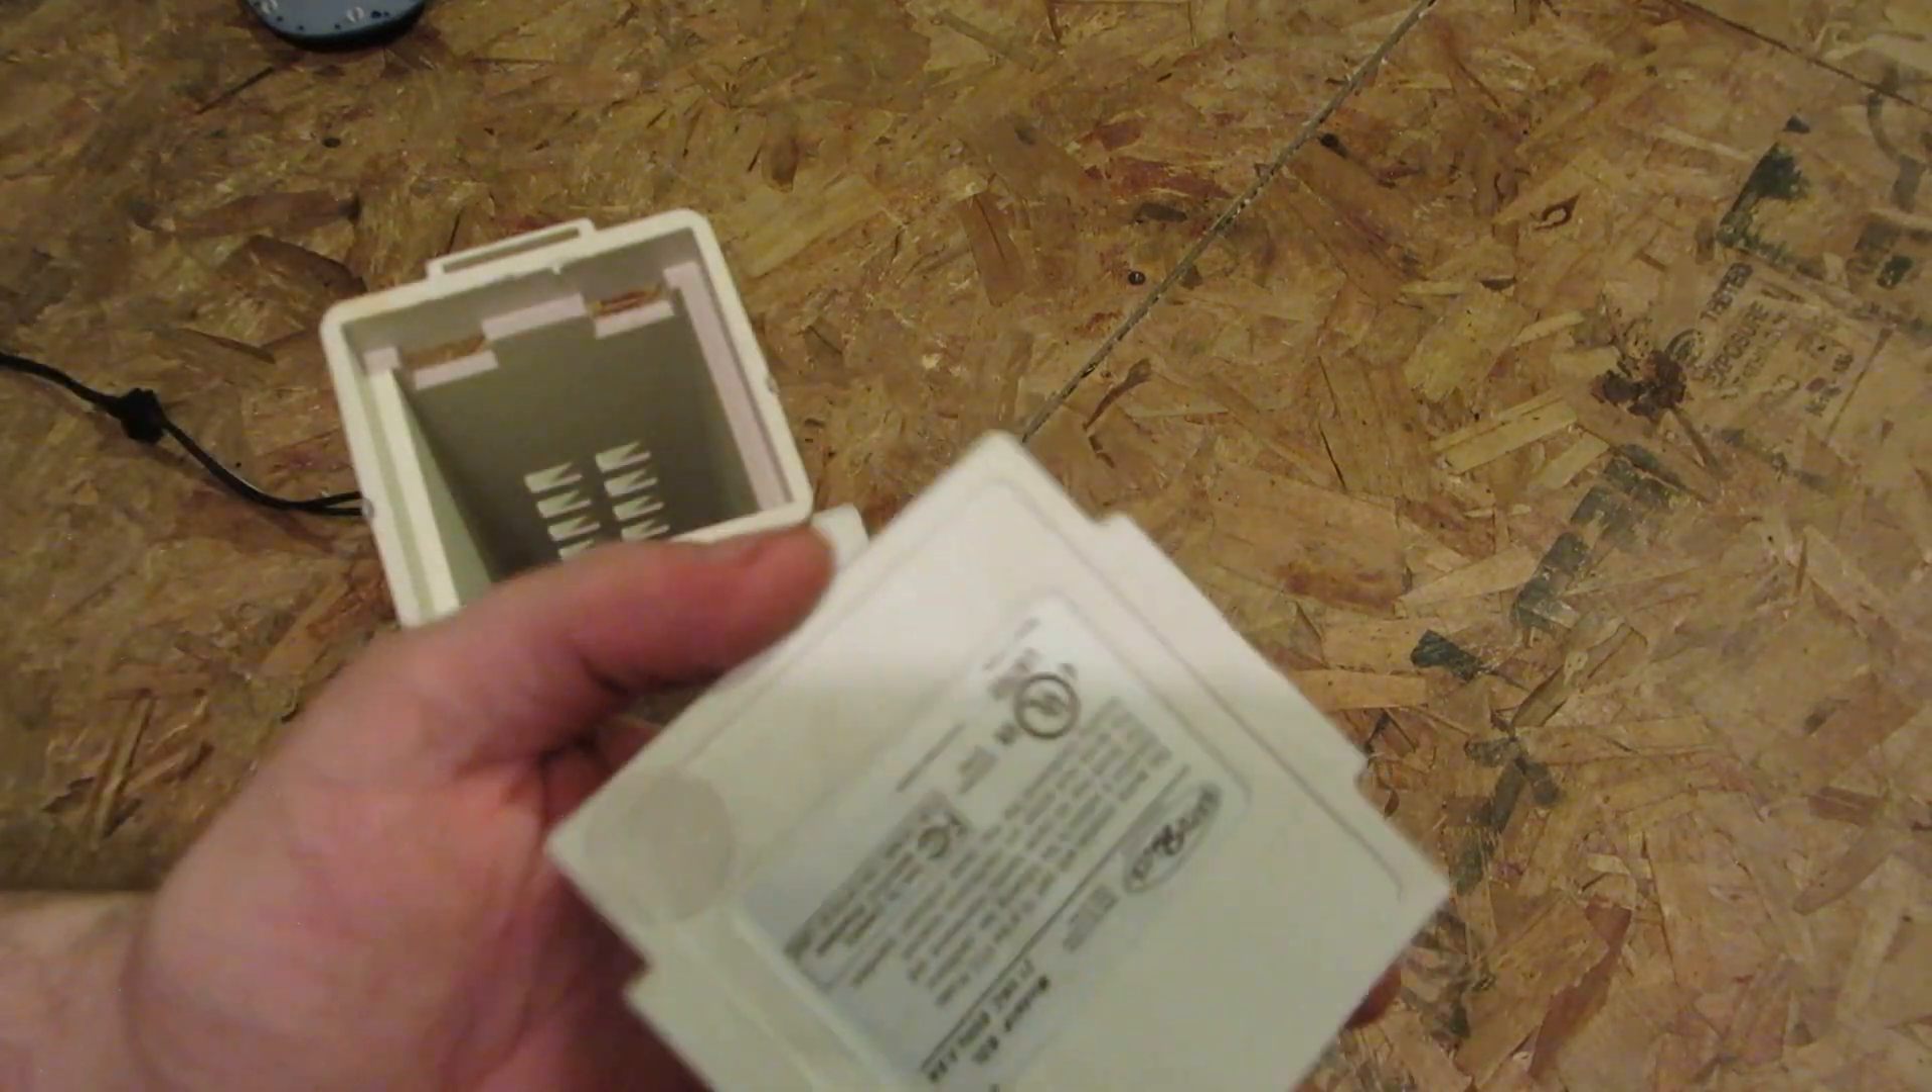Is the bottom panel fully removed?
Yes.